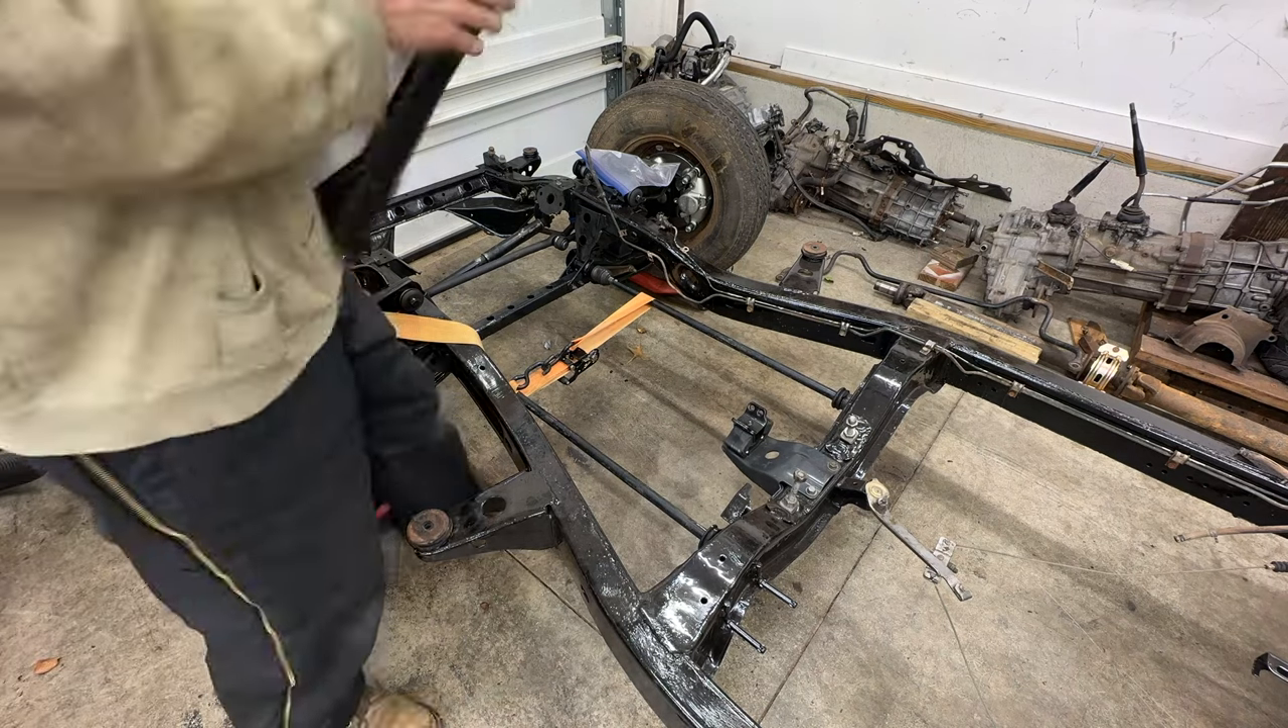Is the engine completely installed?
No.